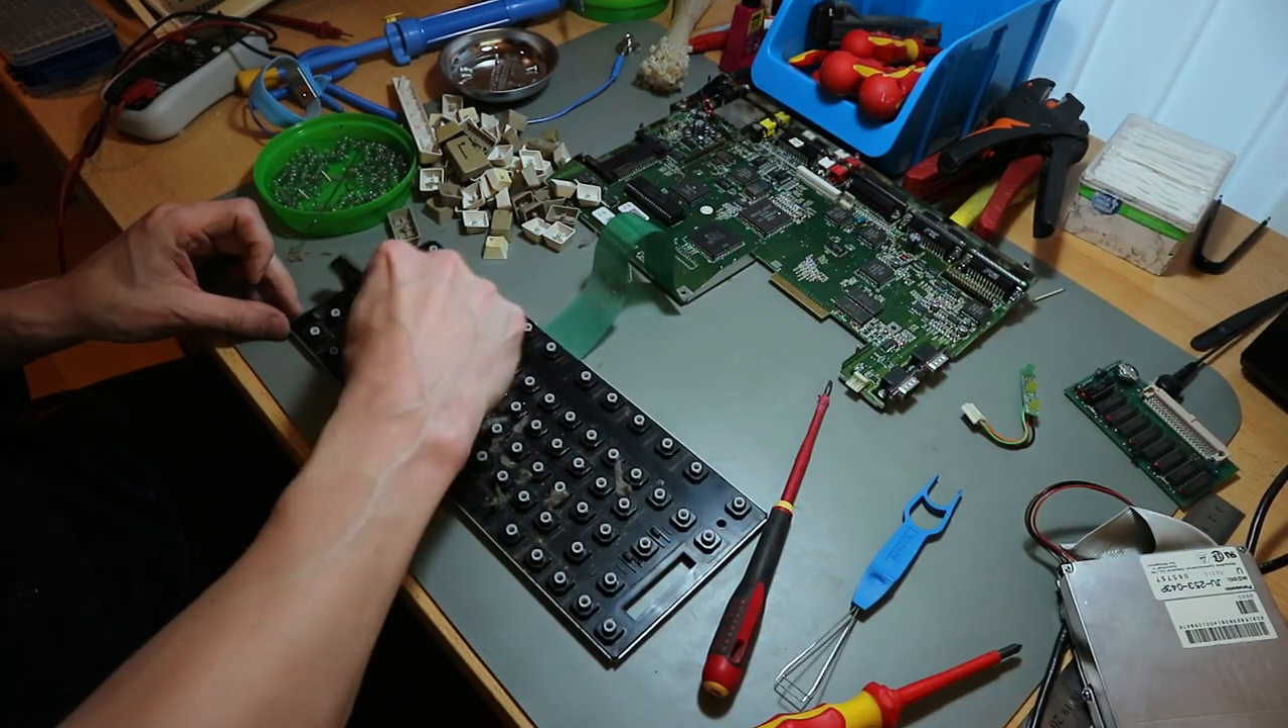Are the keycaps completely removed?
Yes.